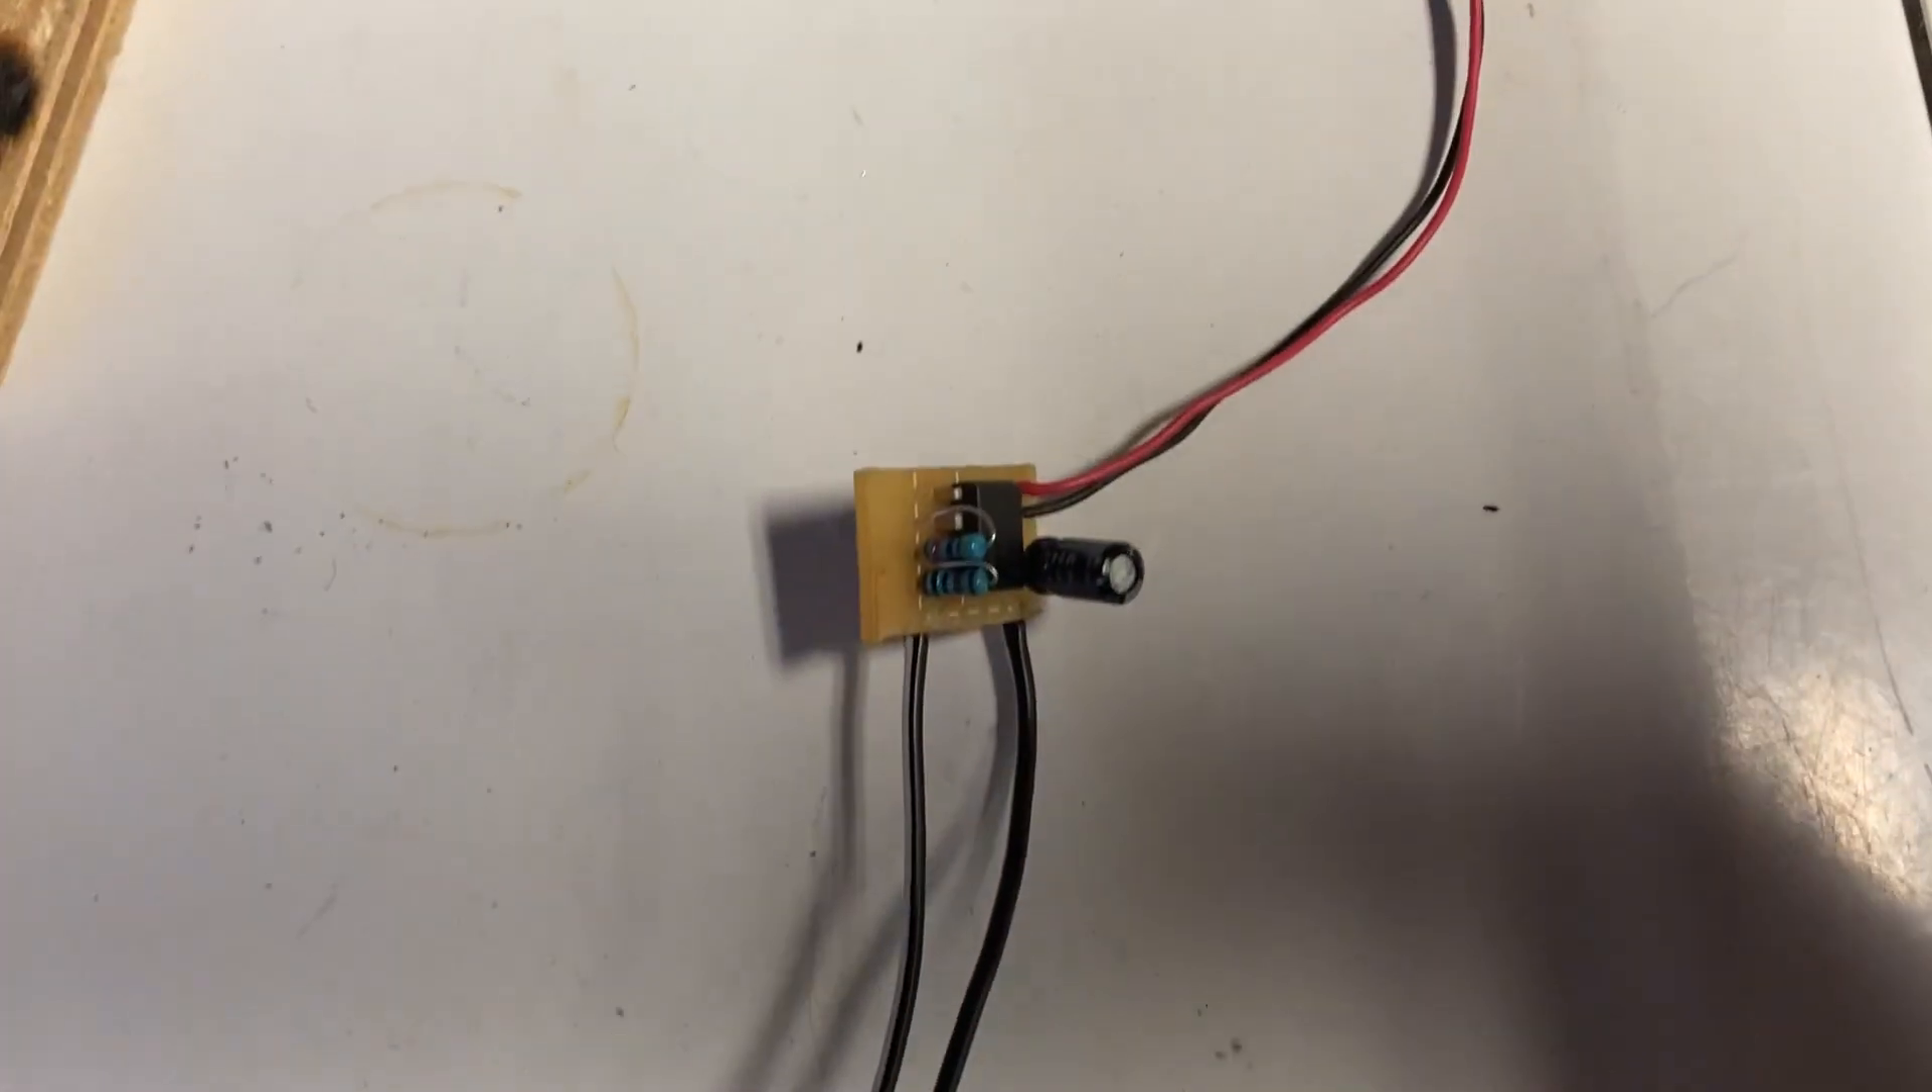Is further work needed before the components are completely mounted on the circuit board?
No.